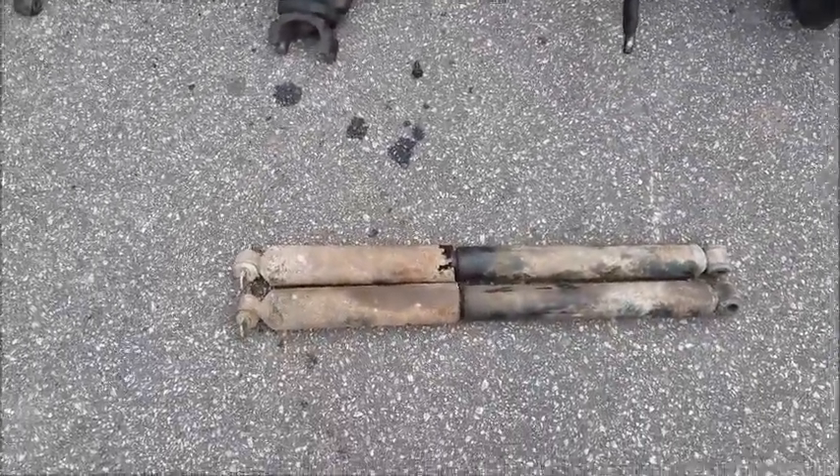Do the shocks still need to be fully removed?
No.